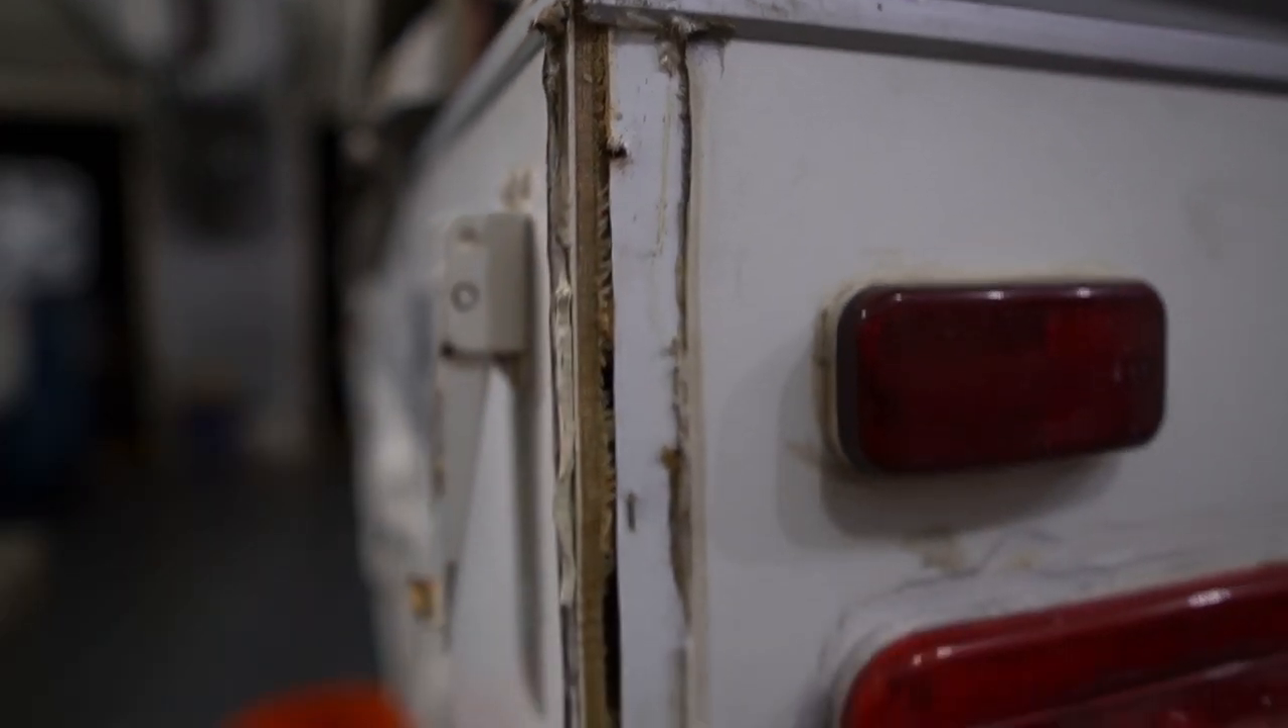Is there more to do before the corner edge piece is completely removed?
No.